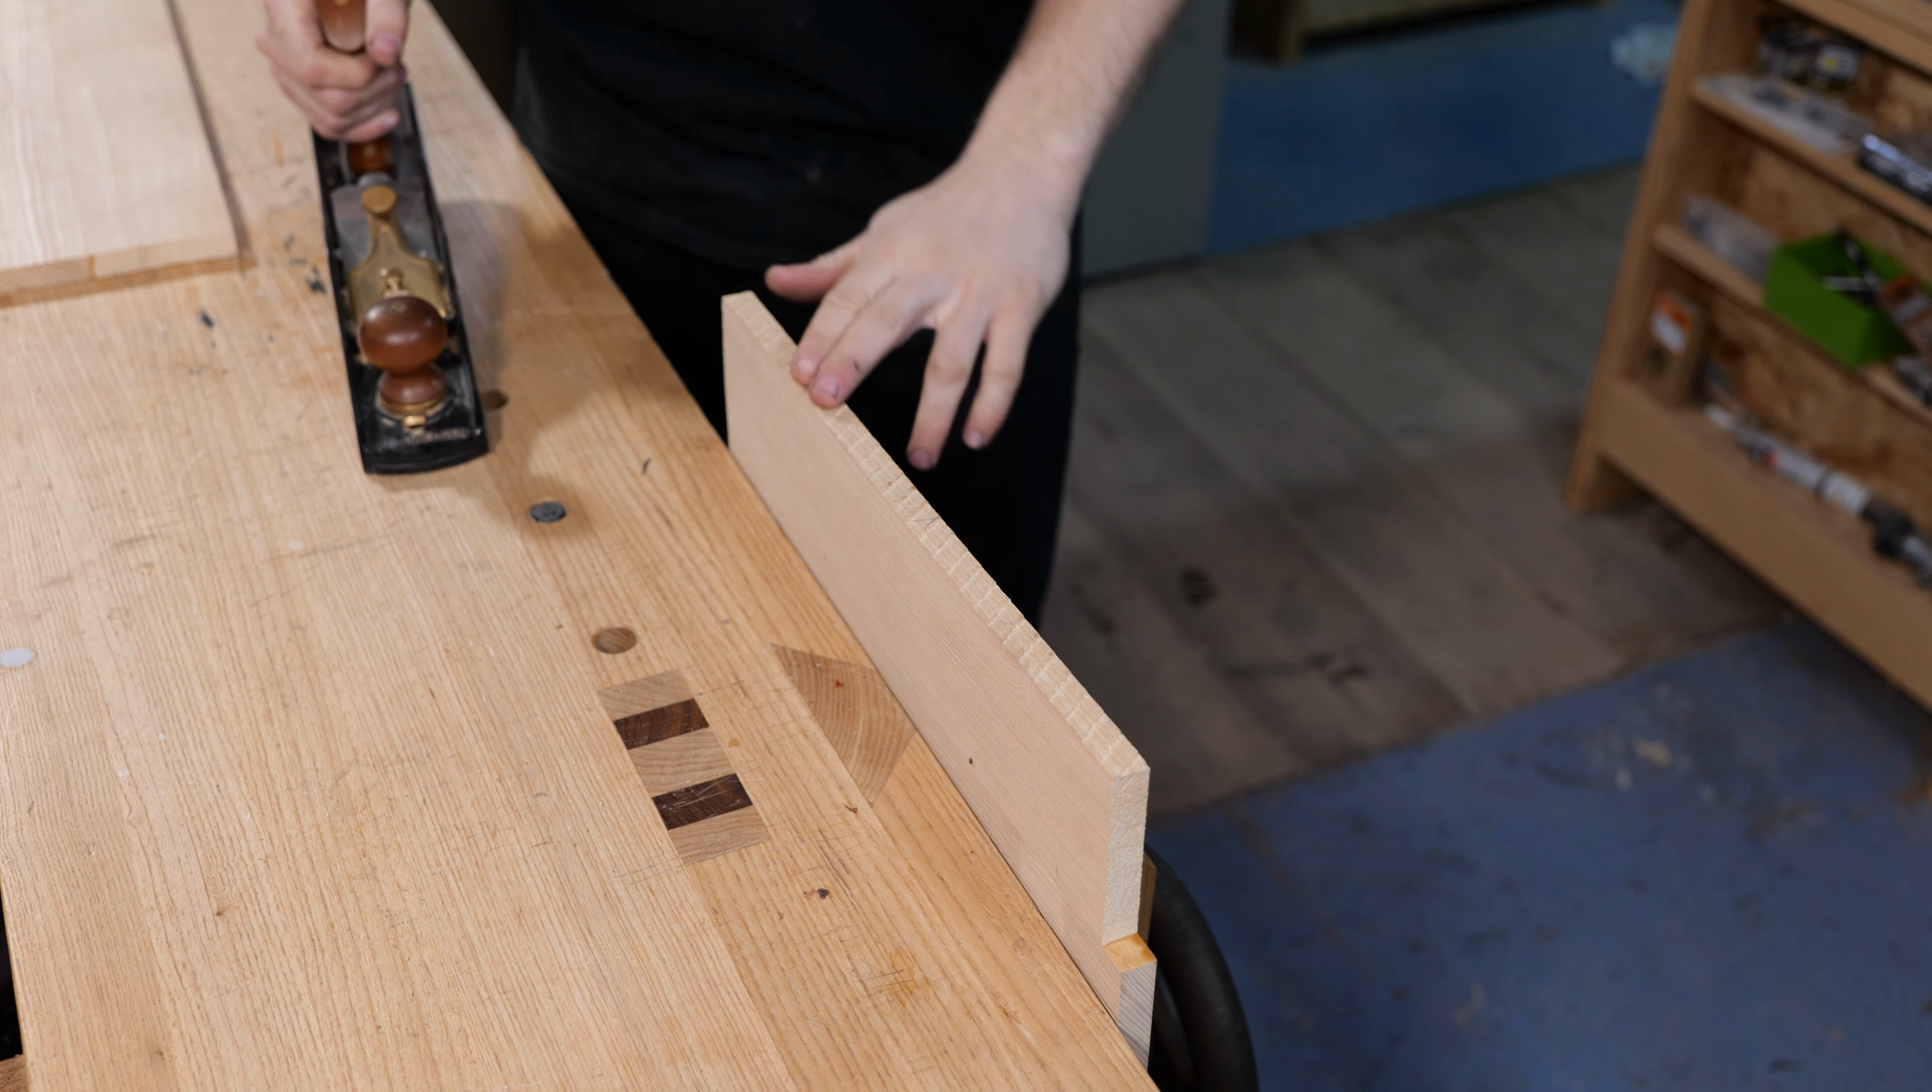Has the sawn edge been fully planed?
No.